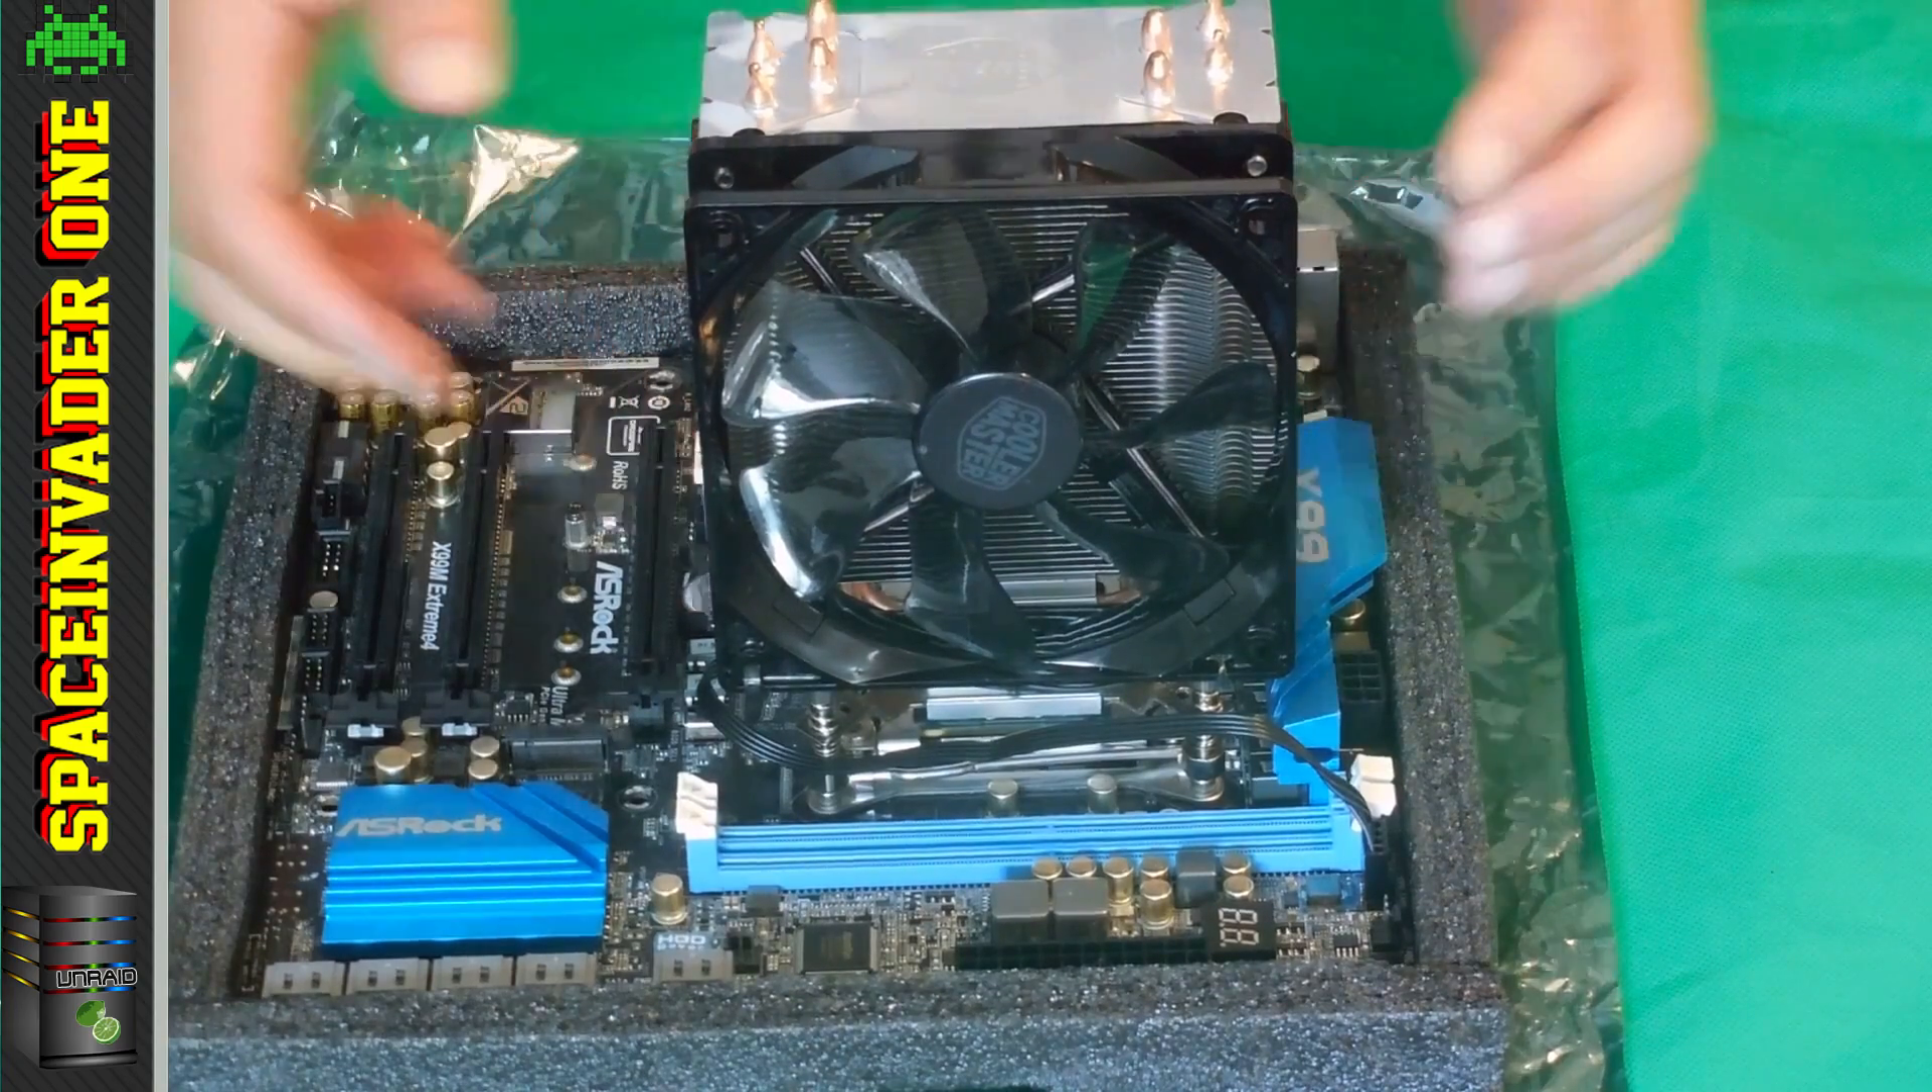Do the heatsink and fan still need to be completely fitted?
No.